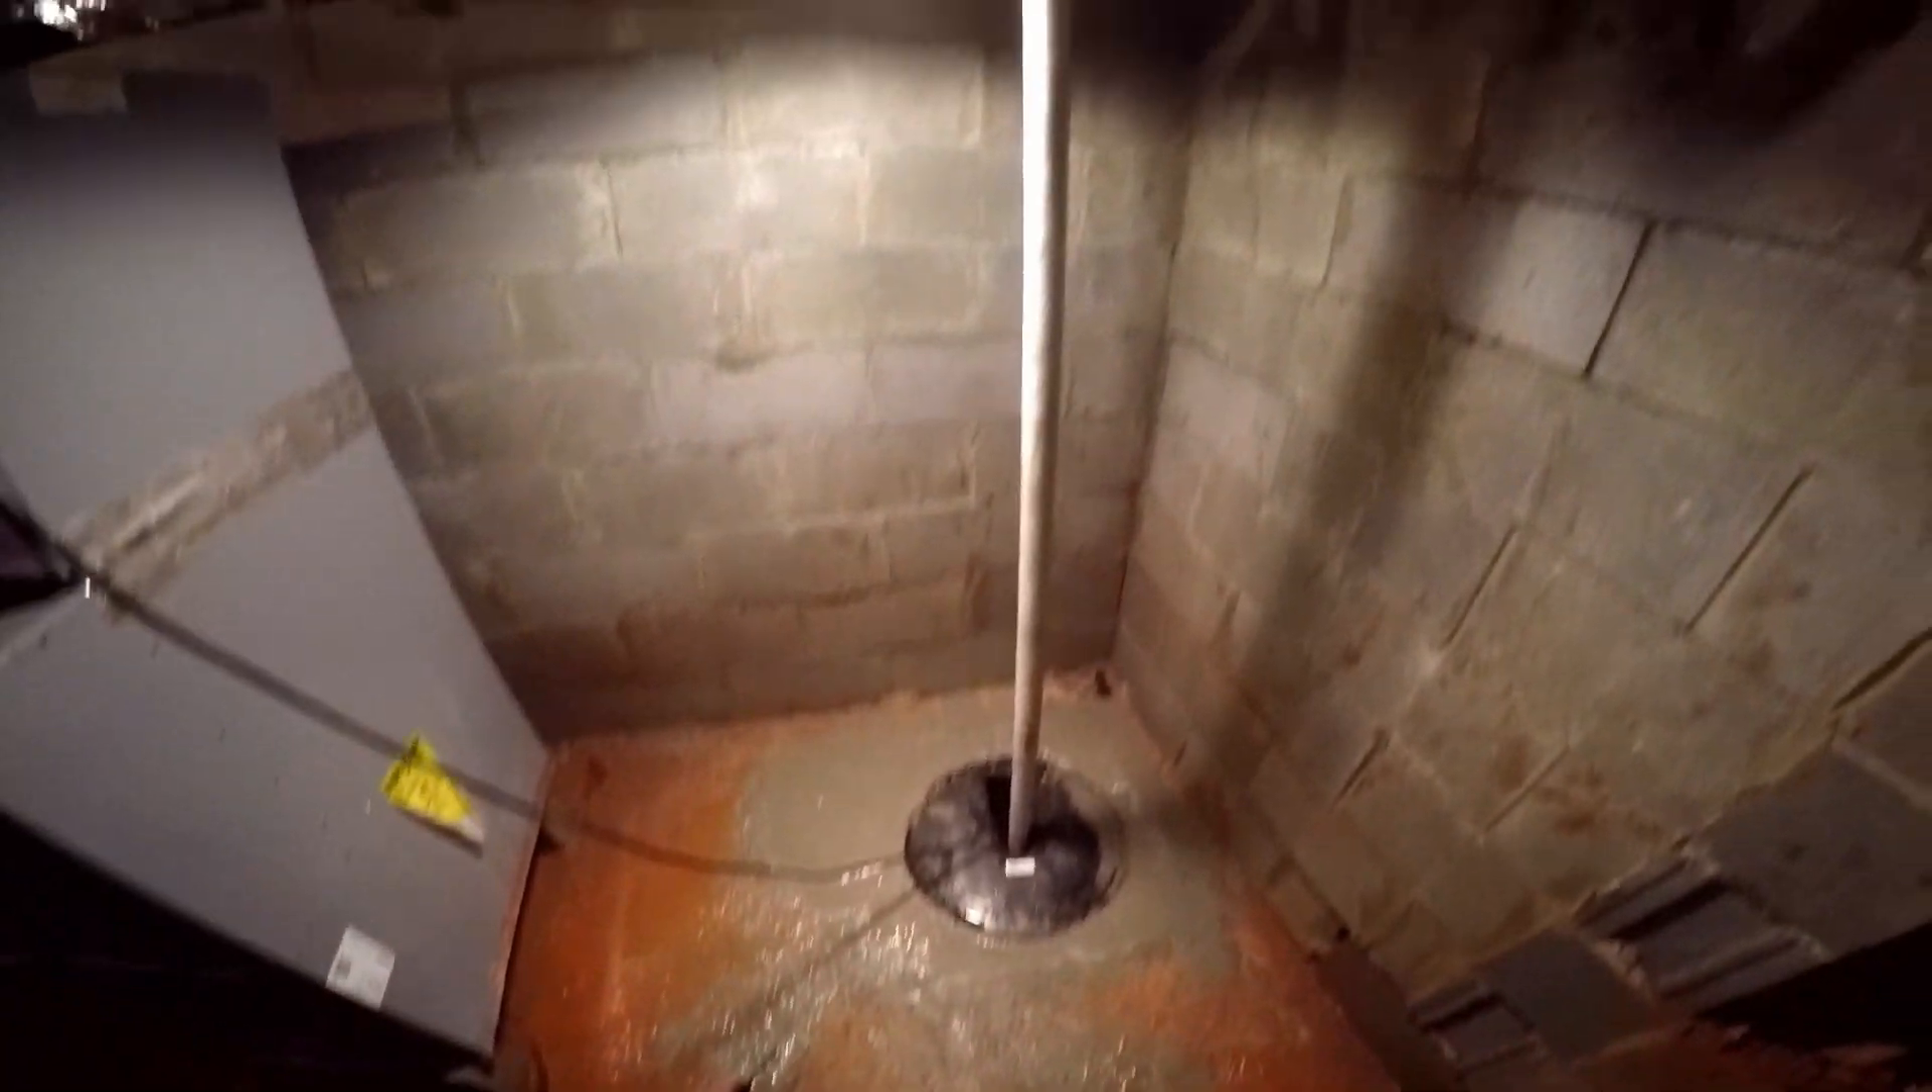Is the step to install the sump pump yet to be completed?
No.